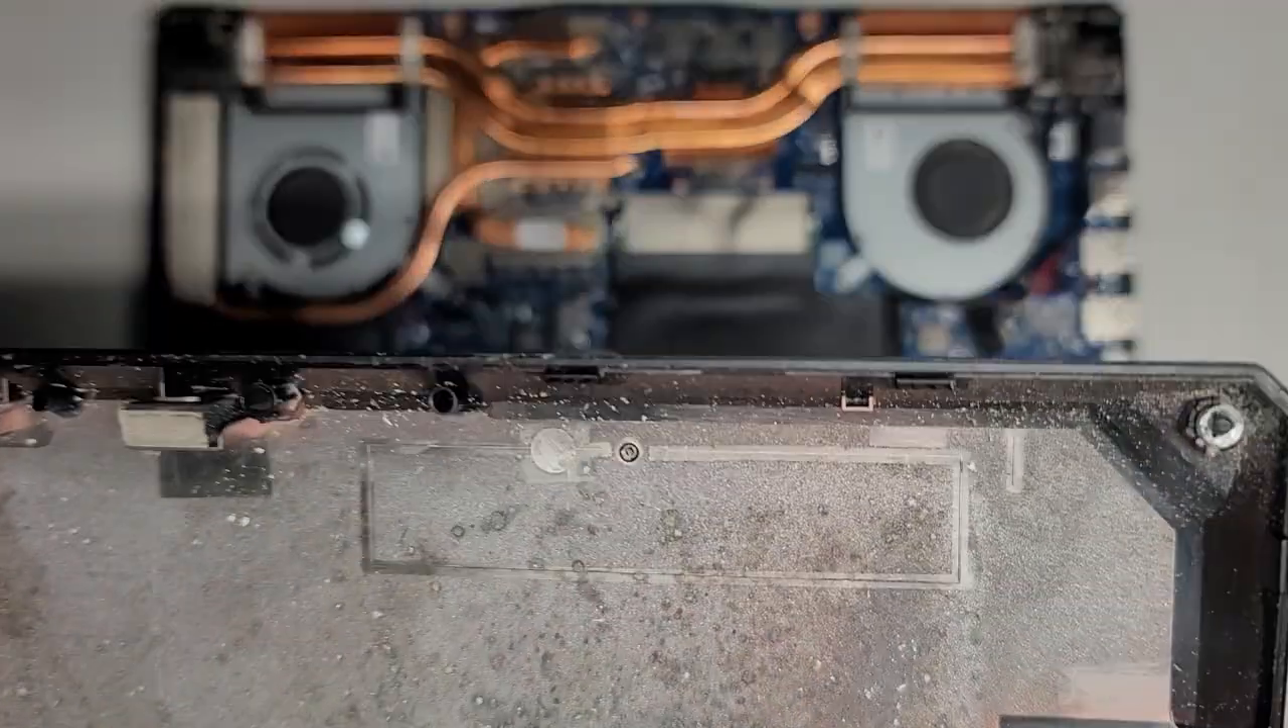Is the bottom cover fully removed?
Yes.